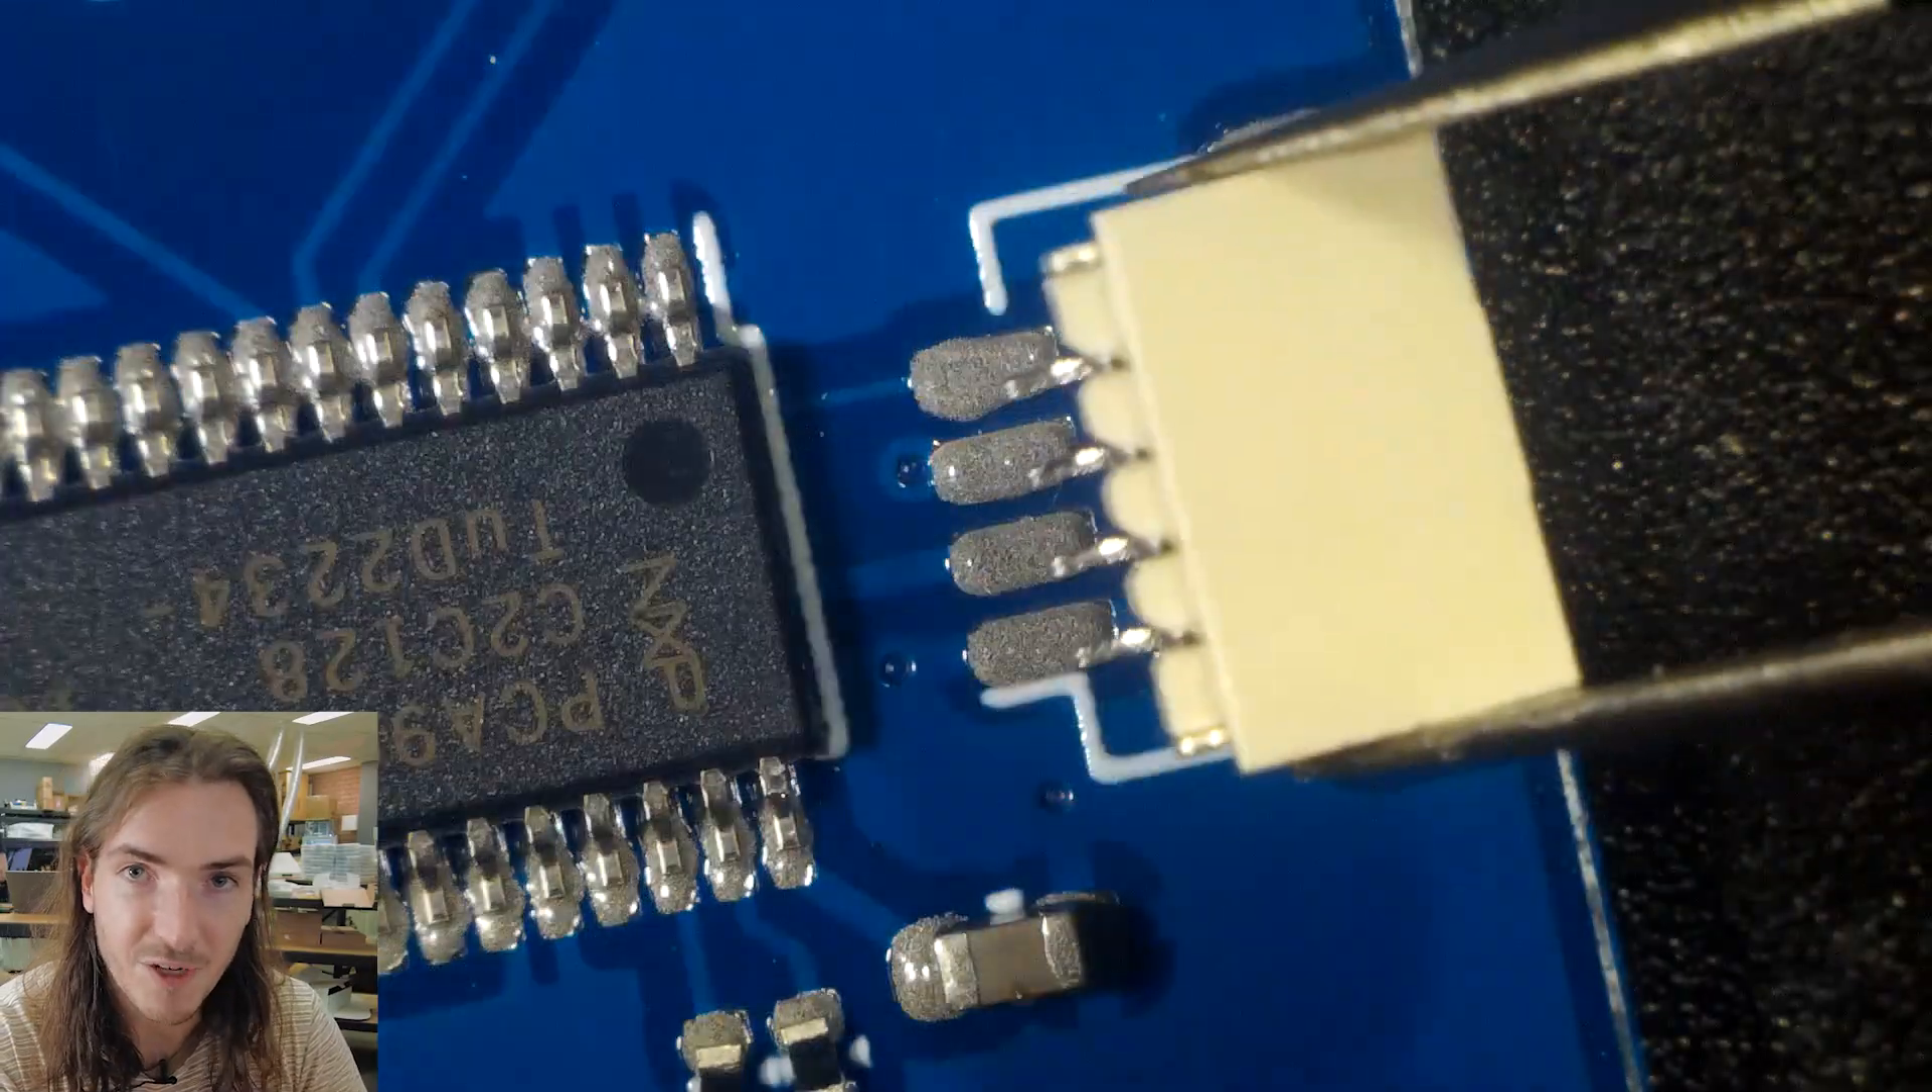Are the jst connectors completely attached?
No.